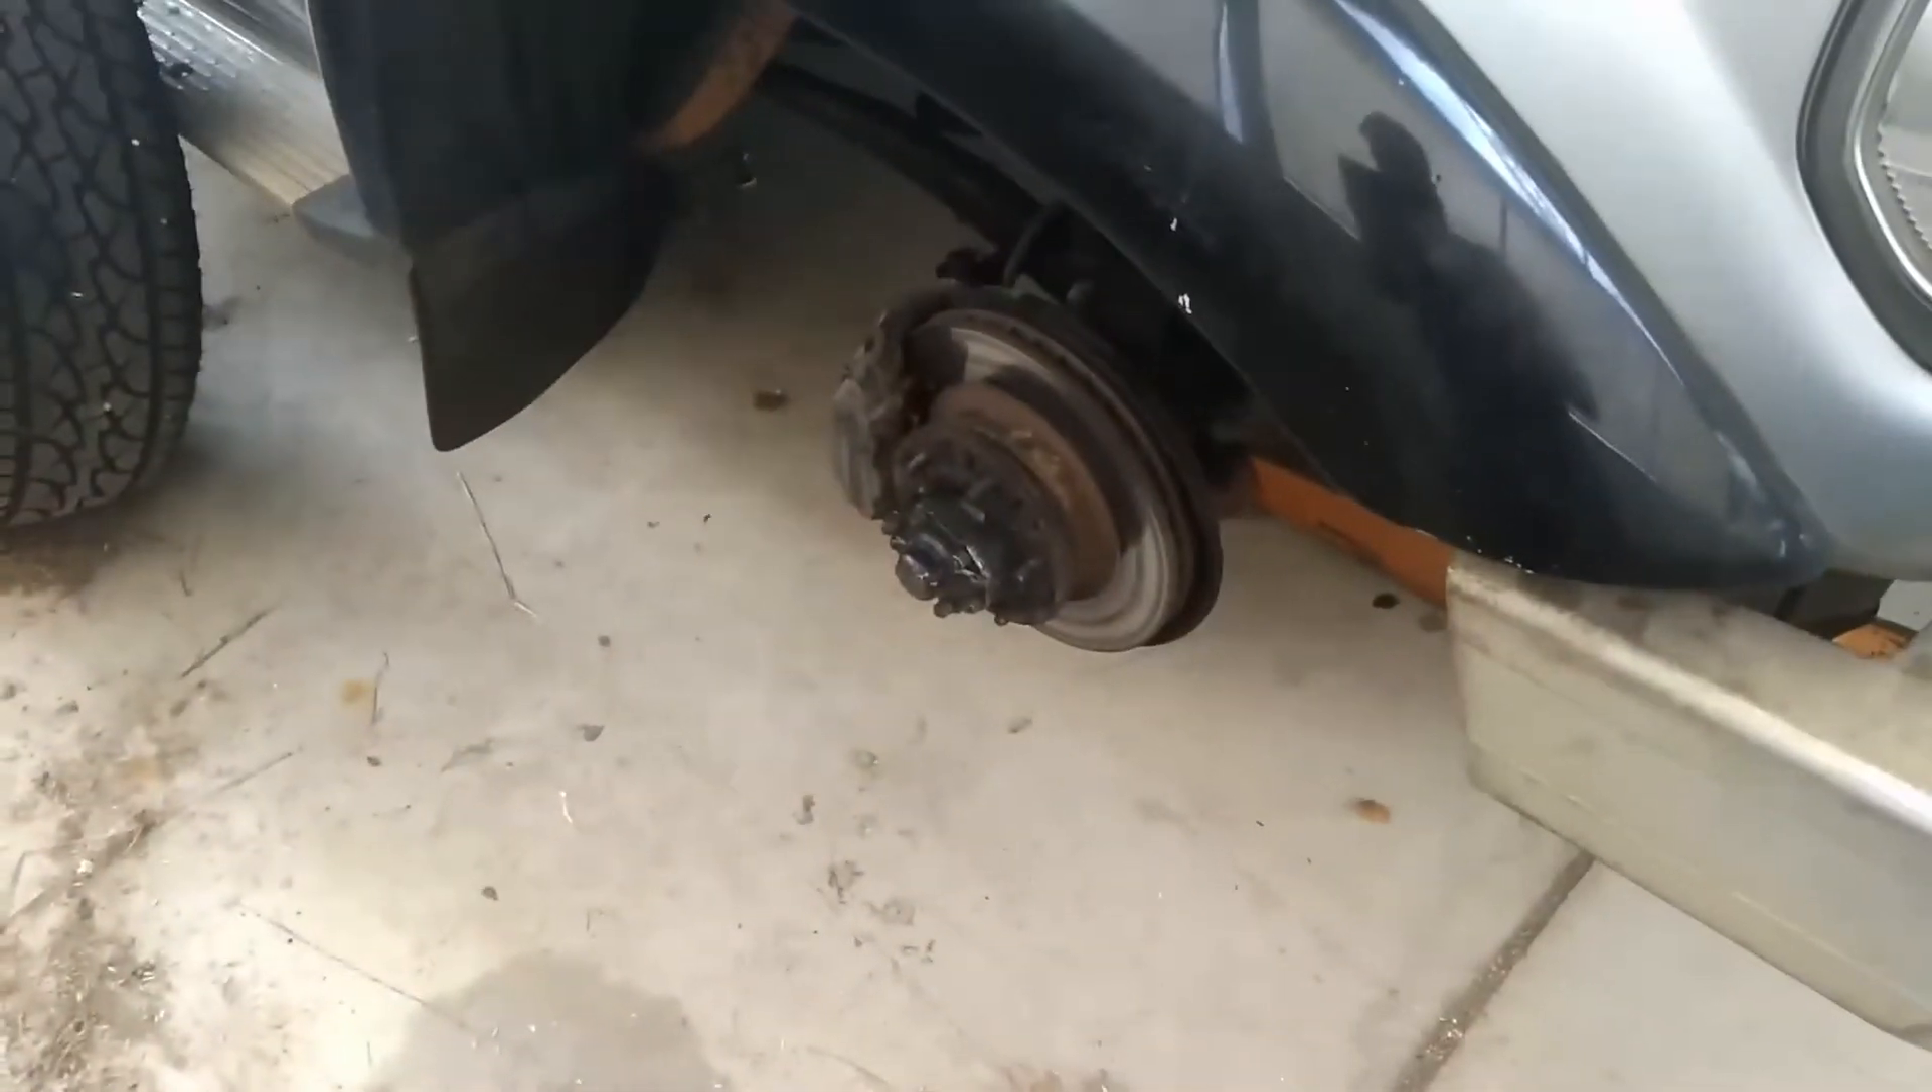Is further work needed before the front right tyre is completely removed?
No.